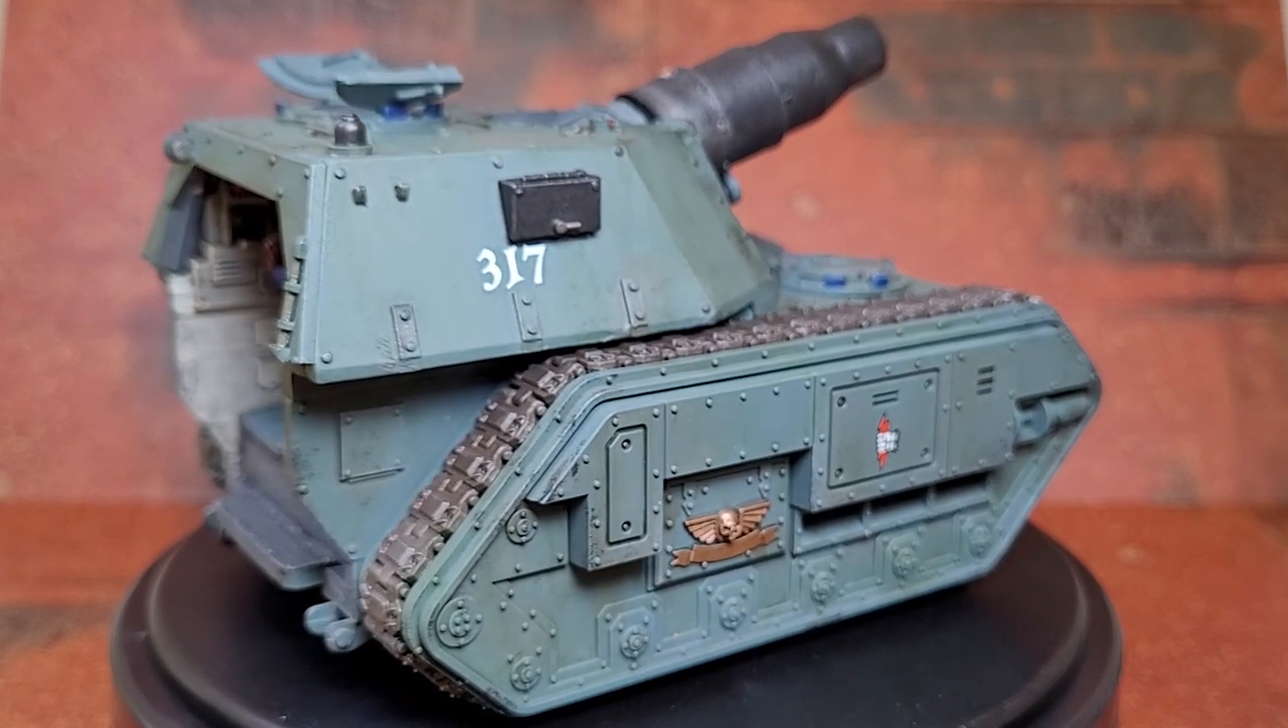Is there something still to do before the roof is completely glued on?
No.